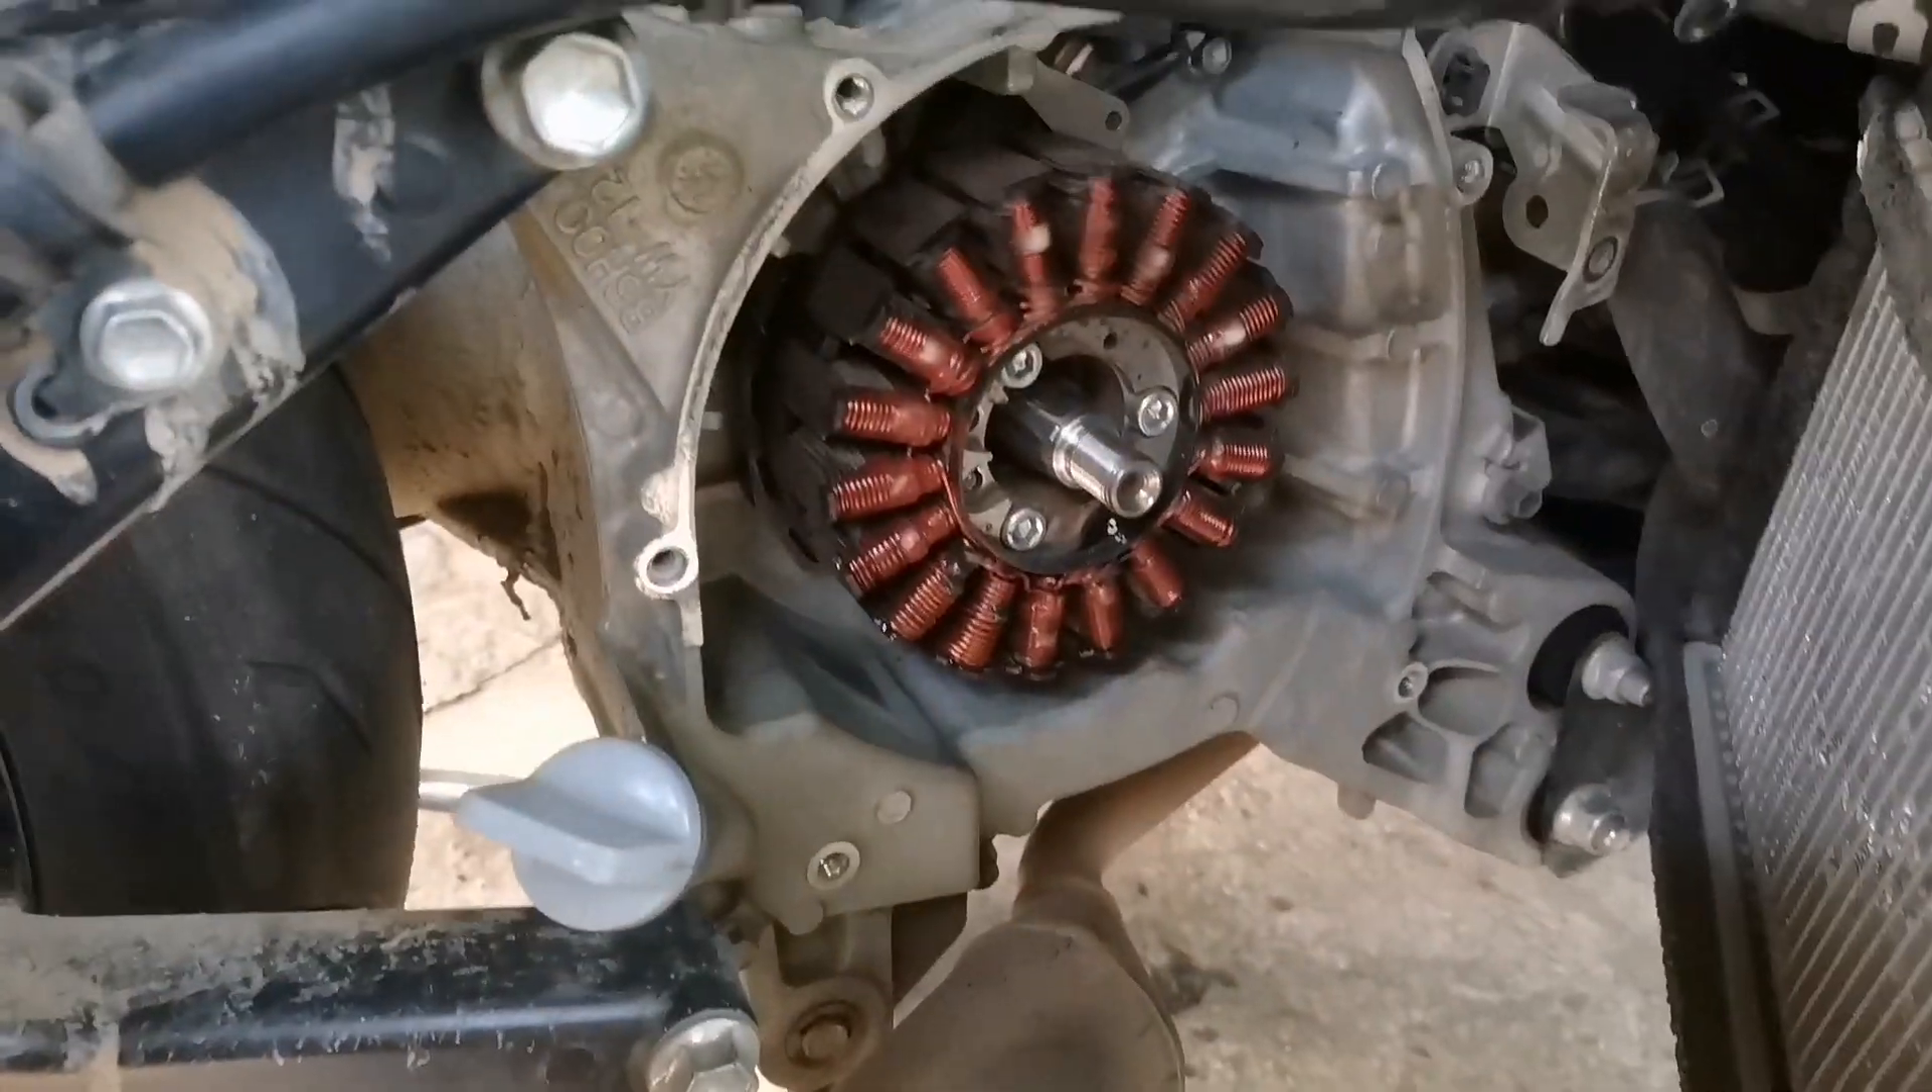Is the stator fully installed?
Yes.